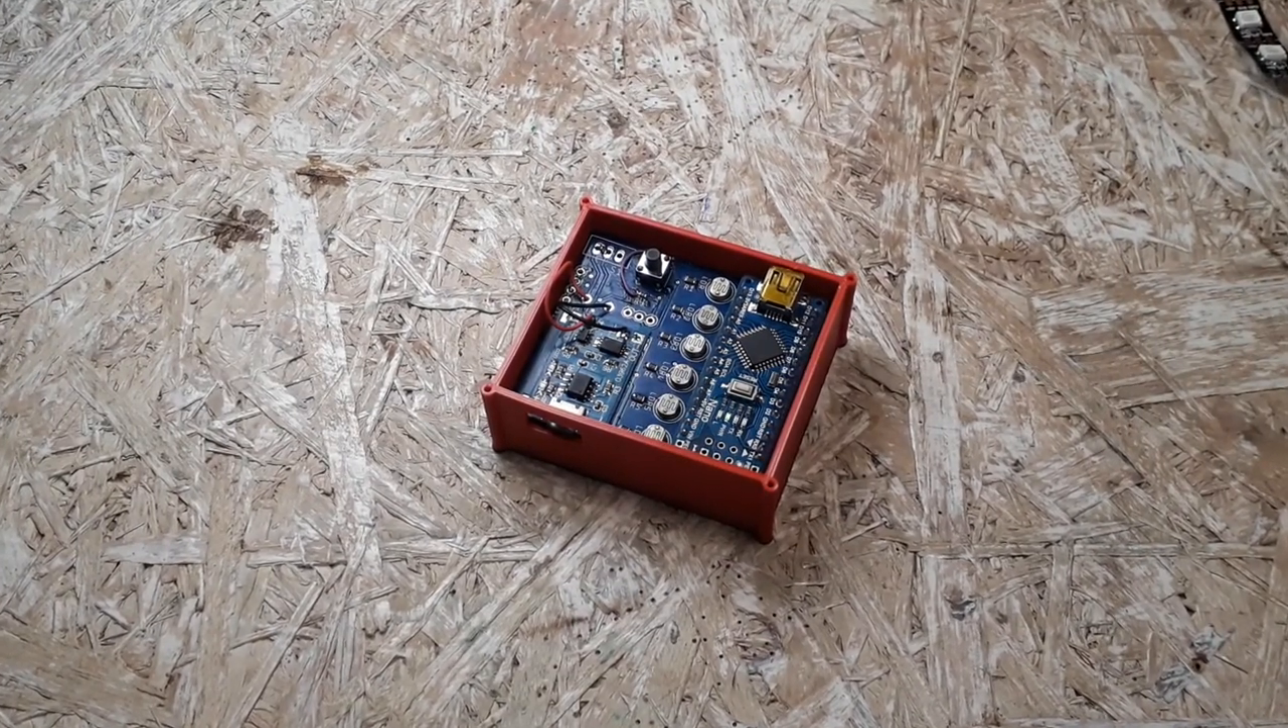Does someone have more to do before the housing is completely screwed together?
Yes.